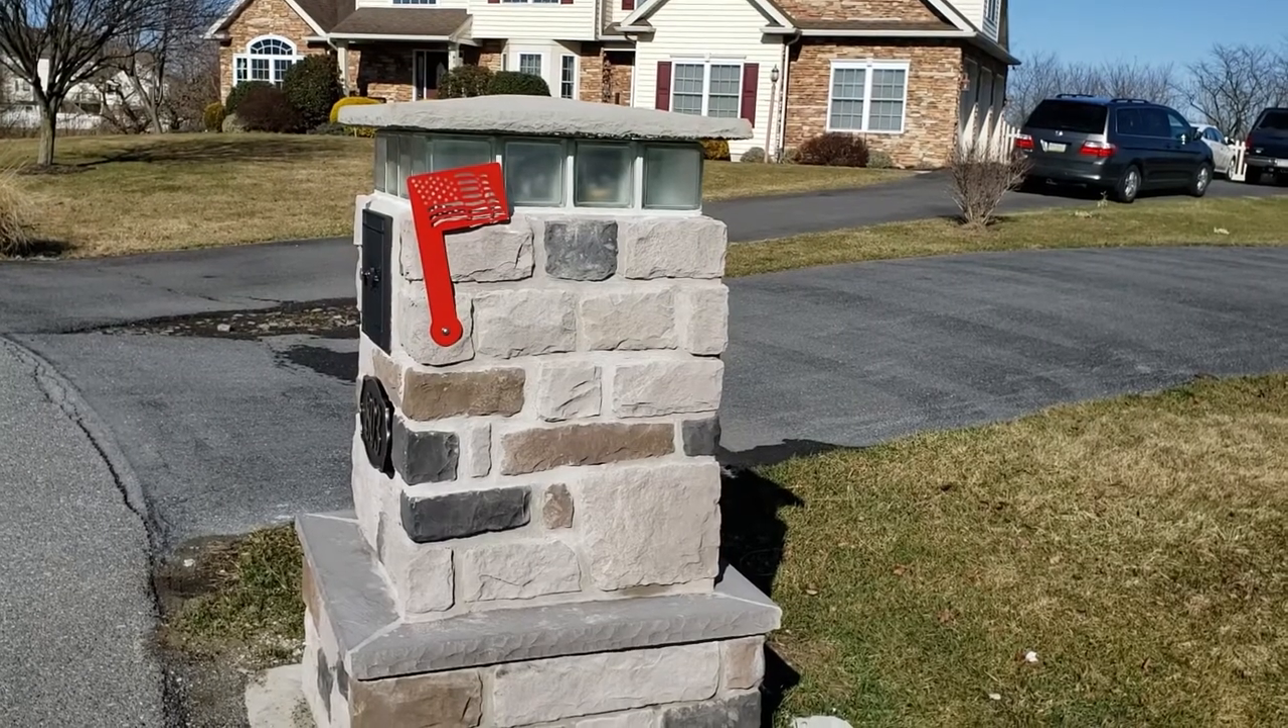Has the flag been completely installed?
Yes.